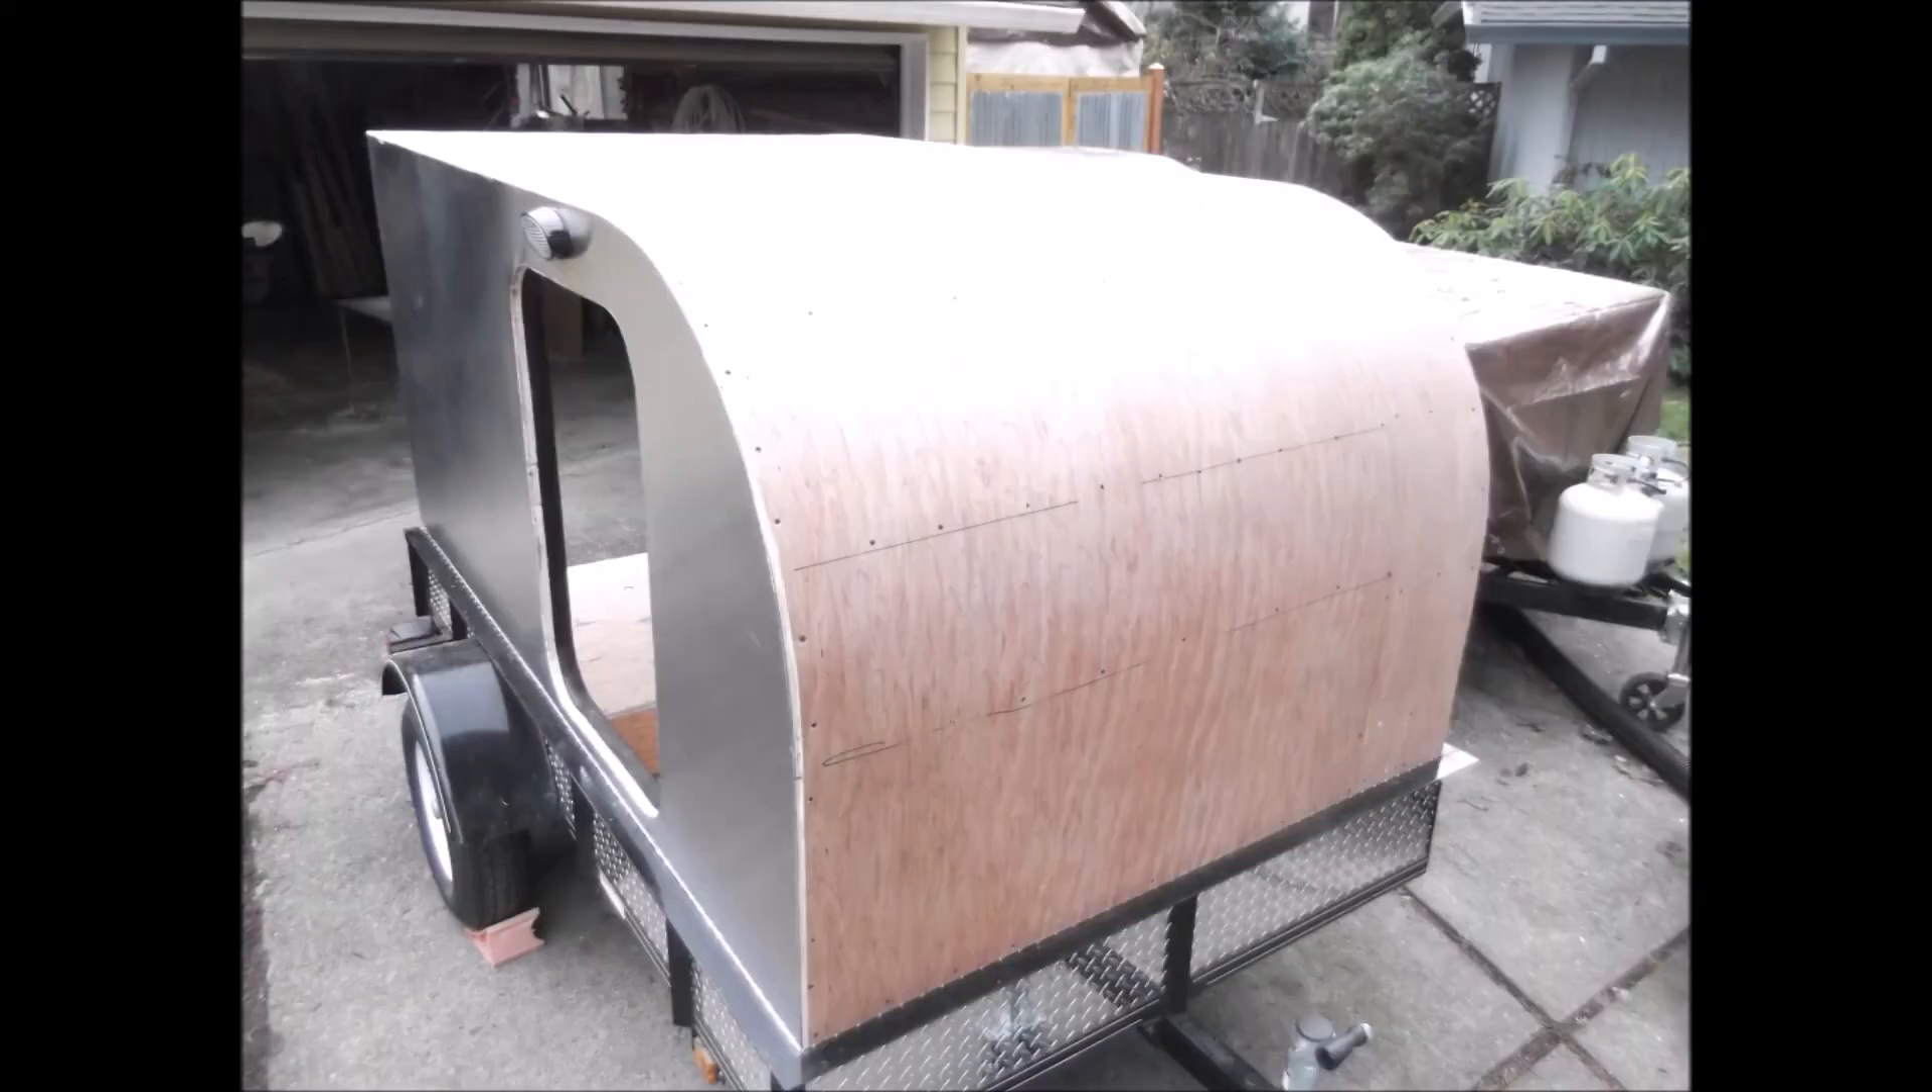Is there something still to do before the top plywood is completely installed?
No.